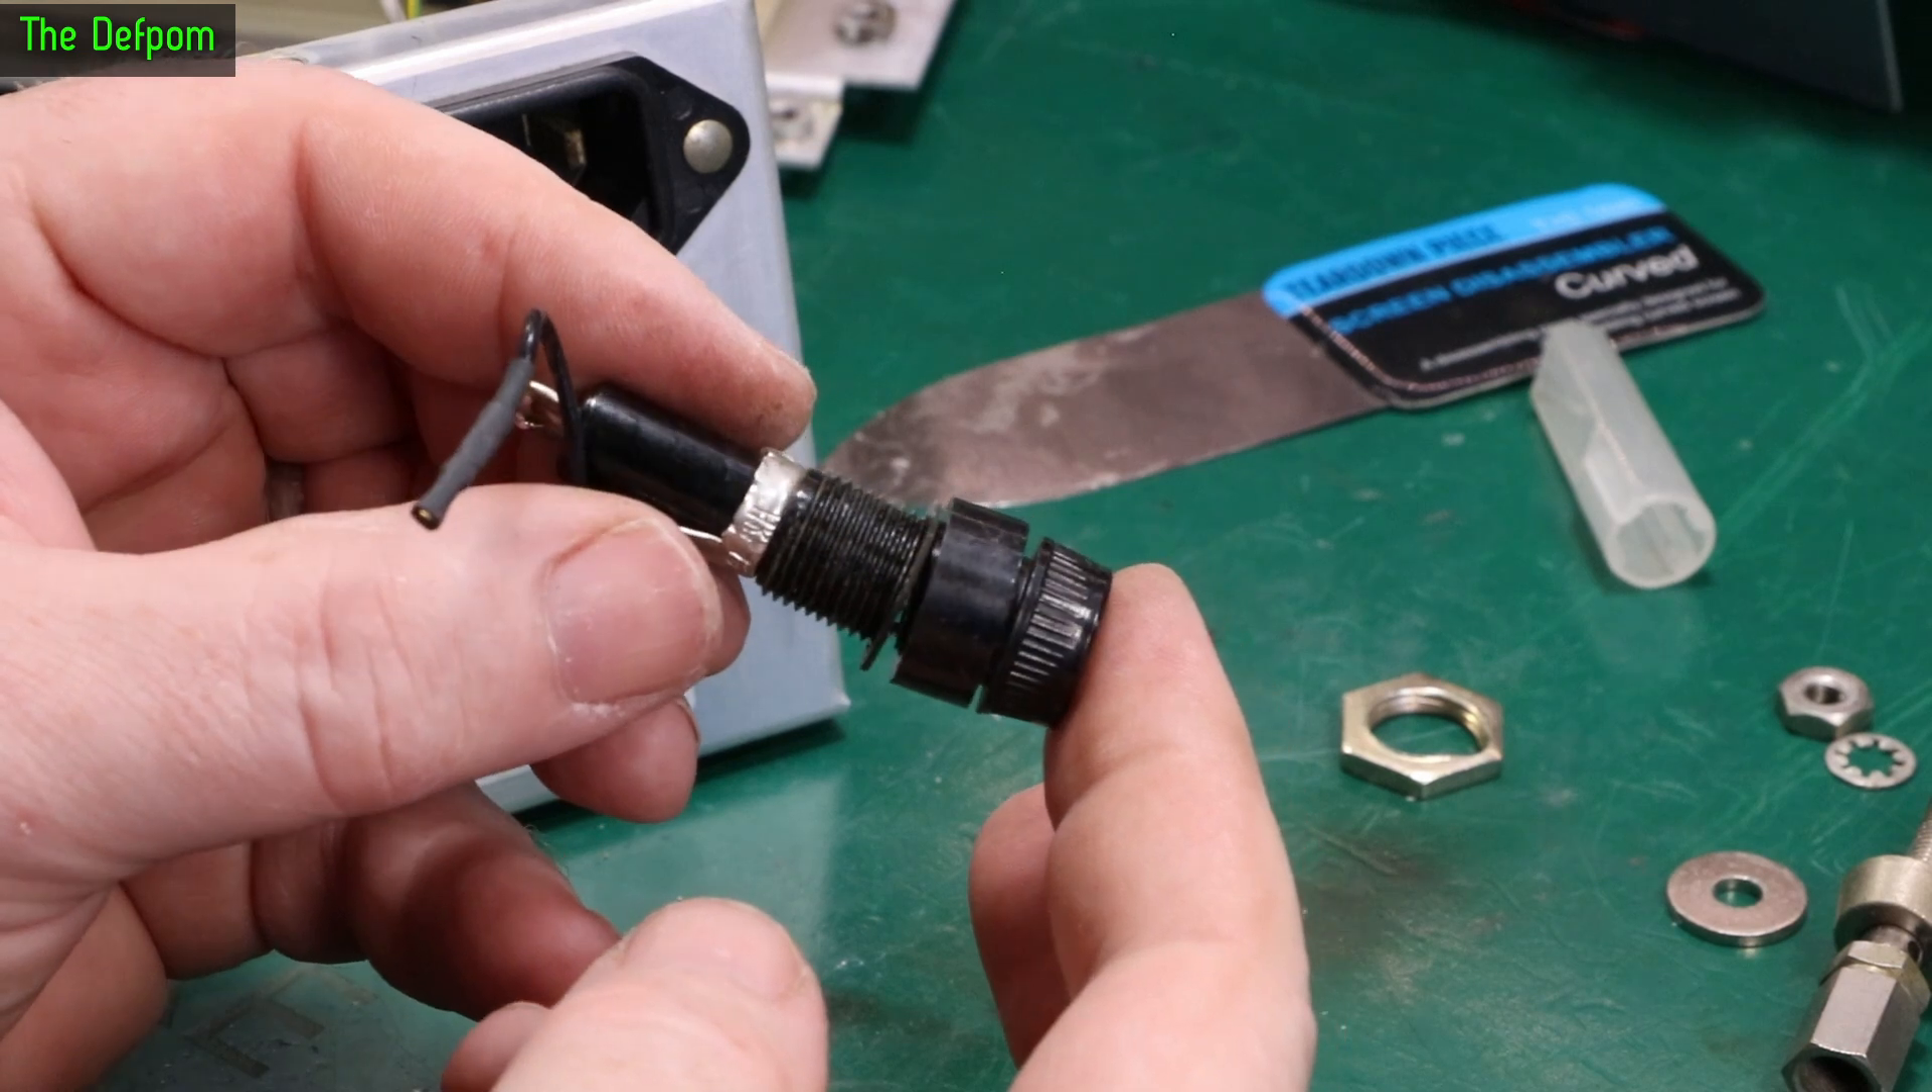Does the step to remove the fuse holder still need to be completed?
No.